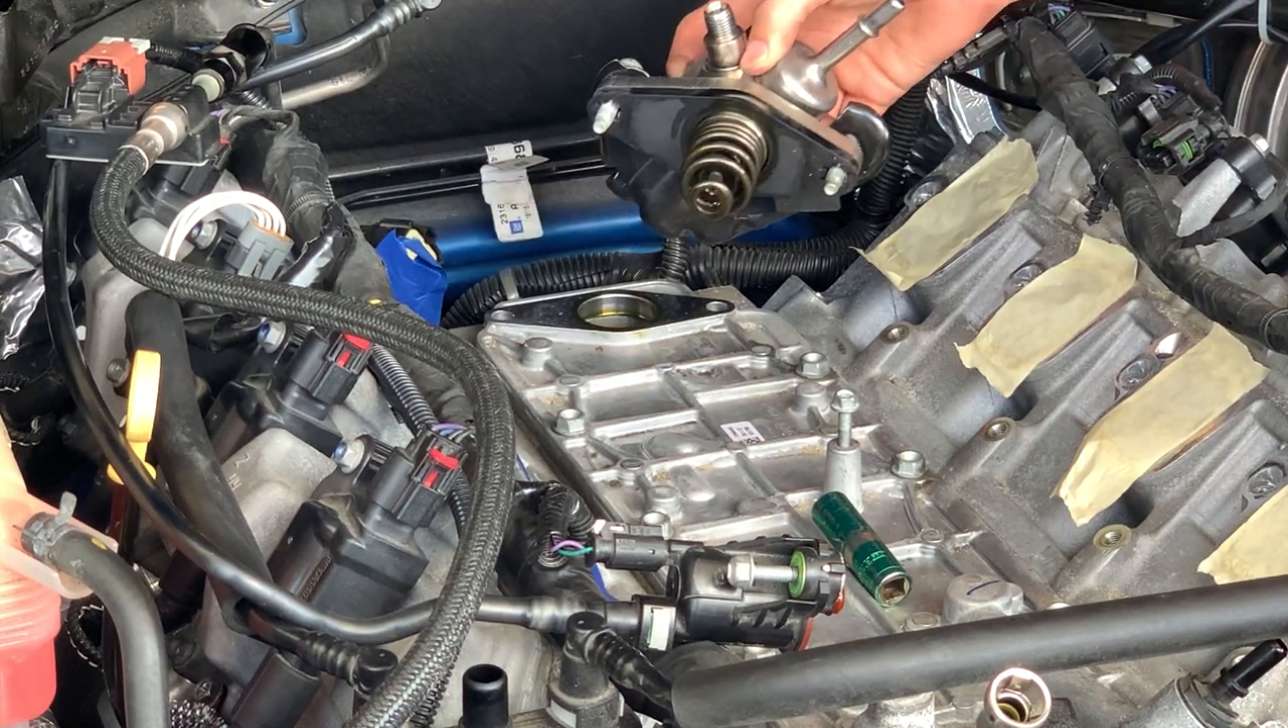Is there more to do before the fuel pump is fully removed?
No.